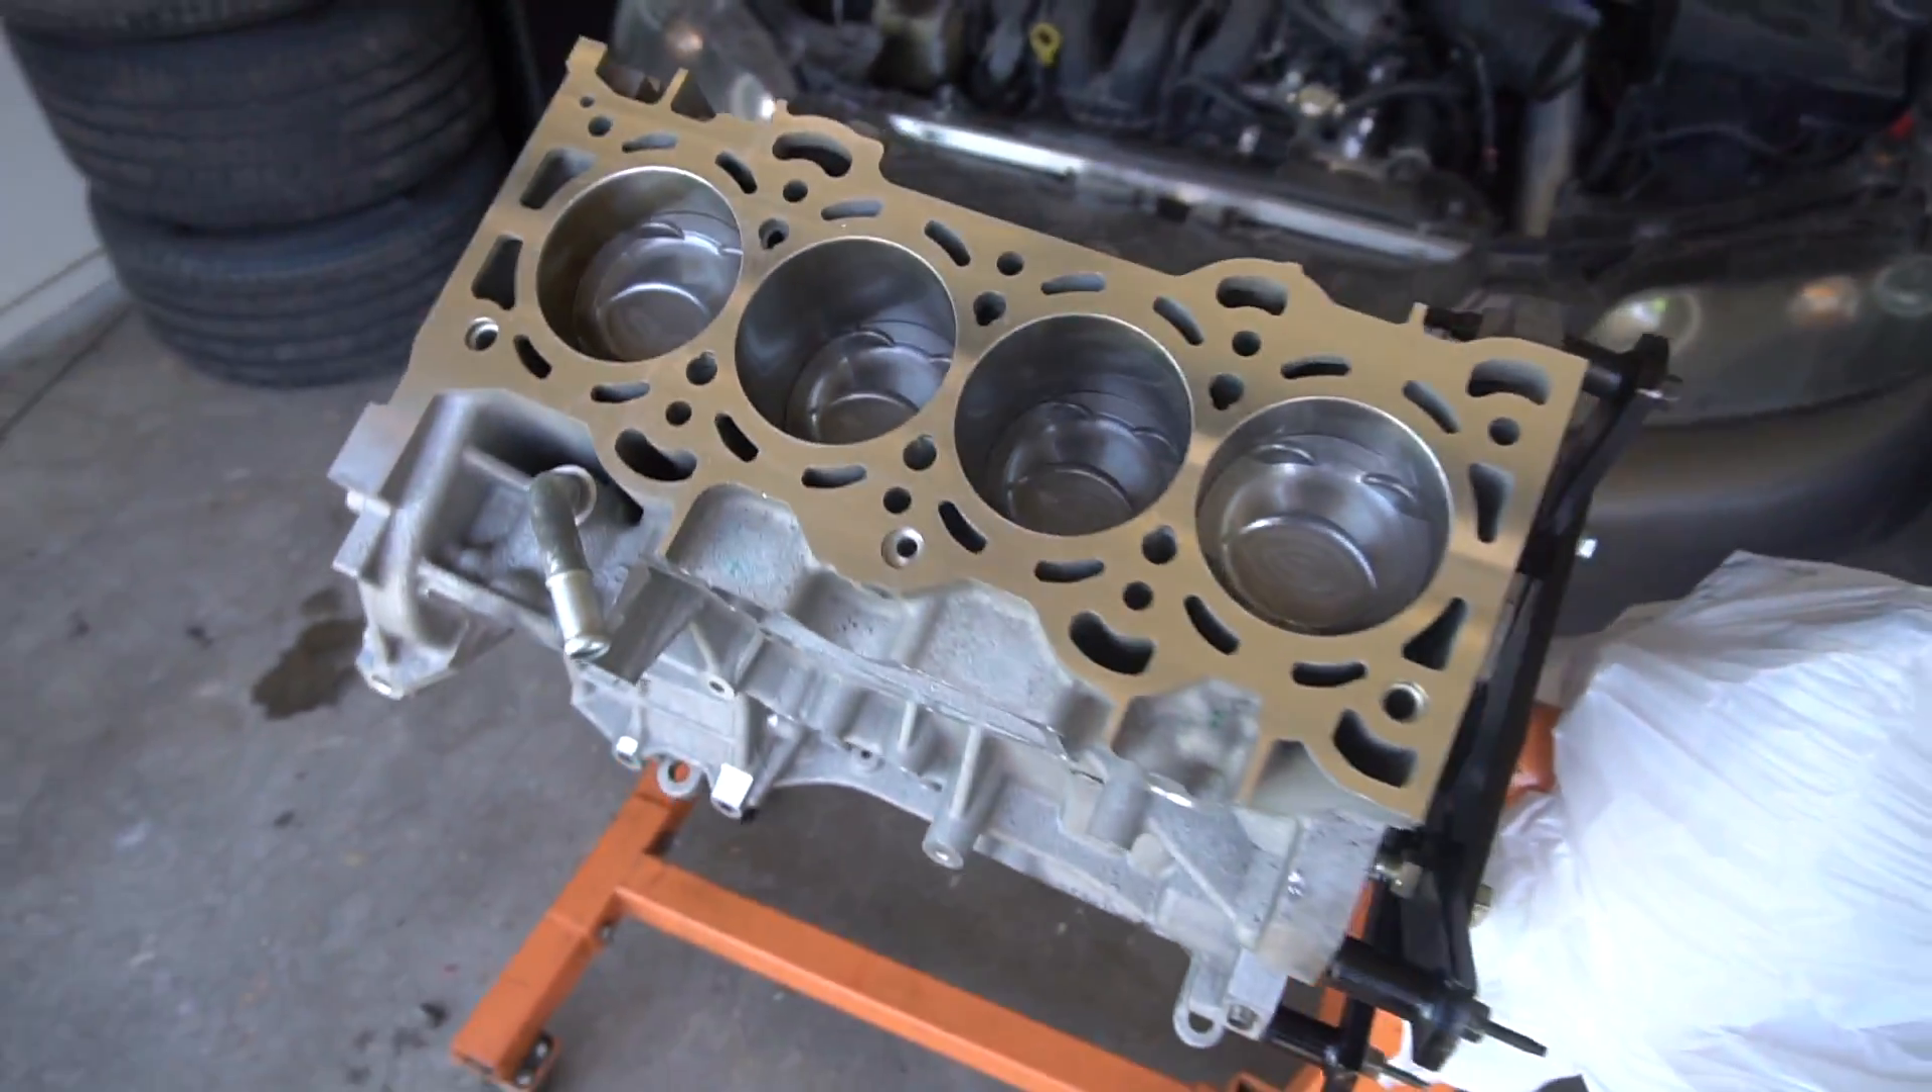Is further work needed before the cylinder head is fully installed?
Yes.